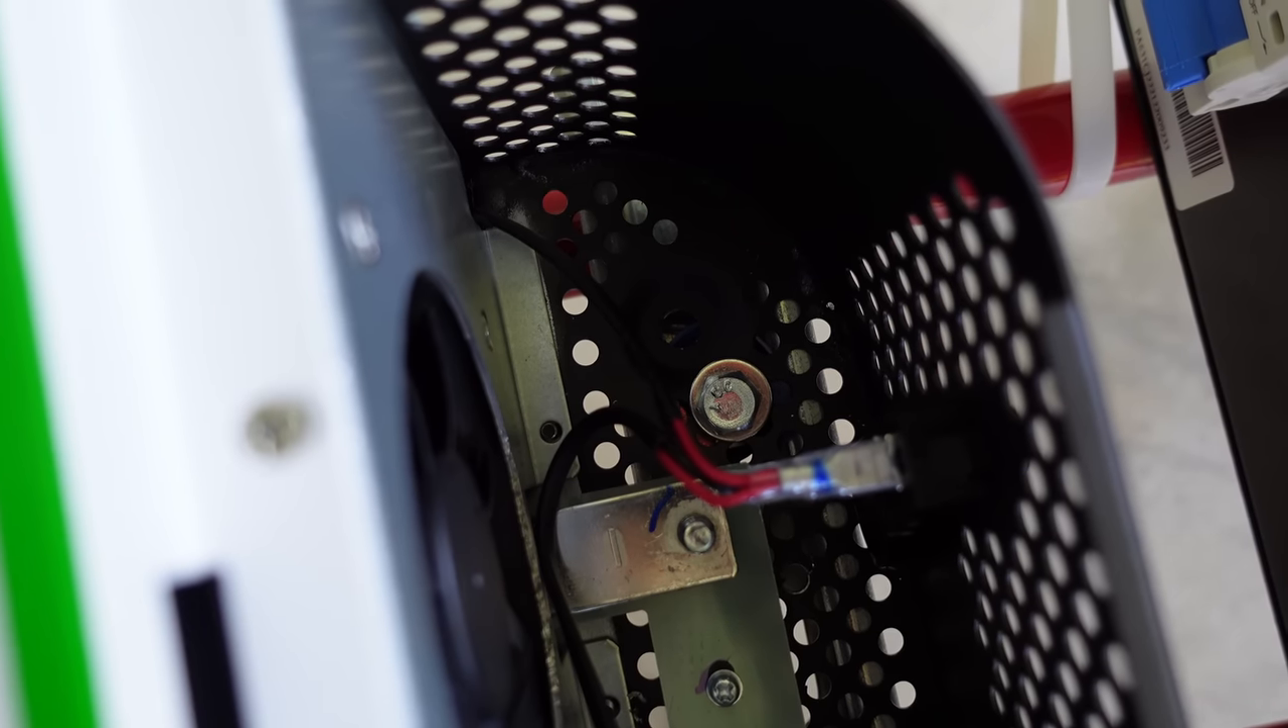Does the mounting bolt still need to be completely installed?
No.